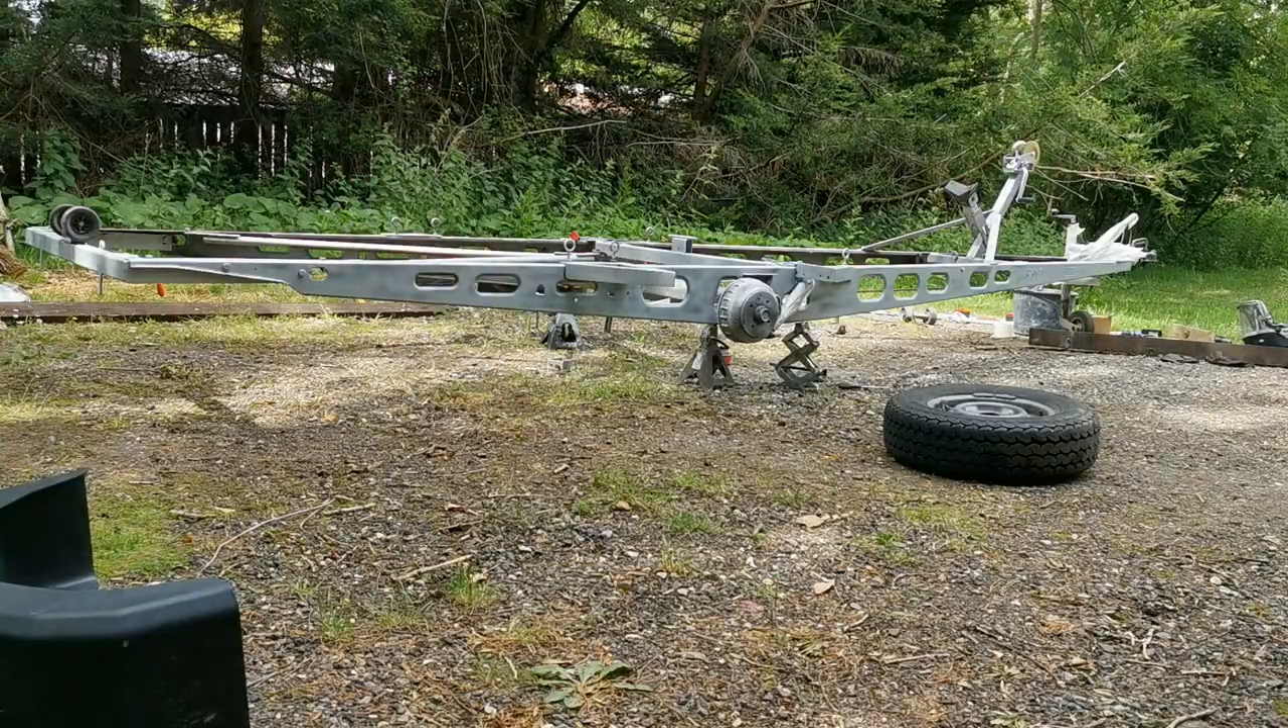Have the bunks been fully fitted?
No.